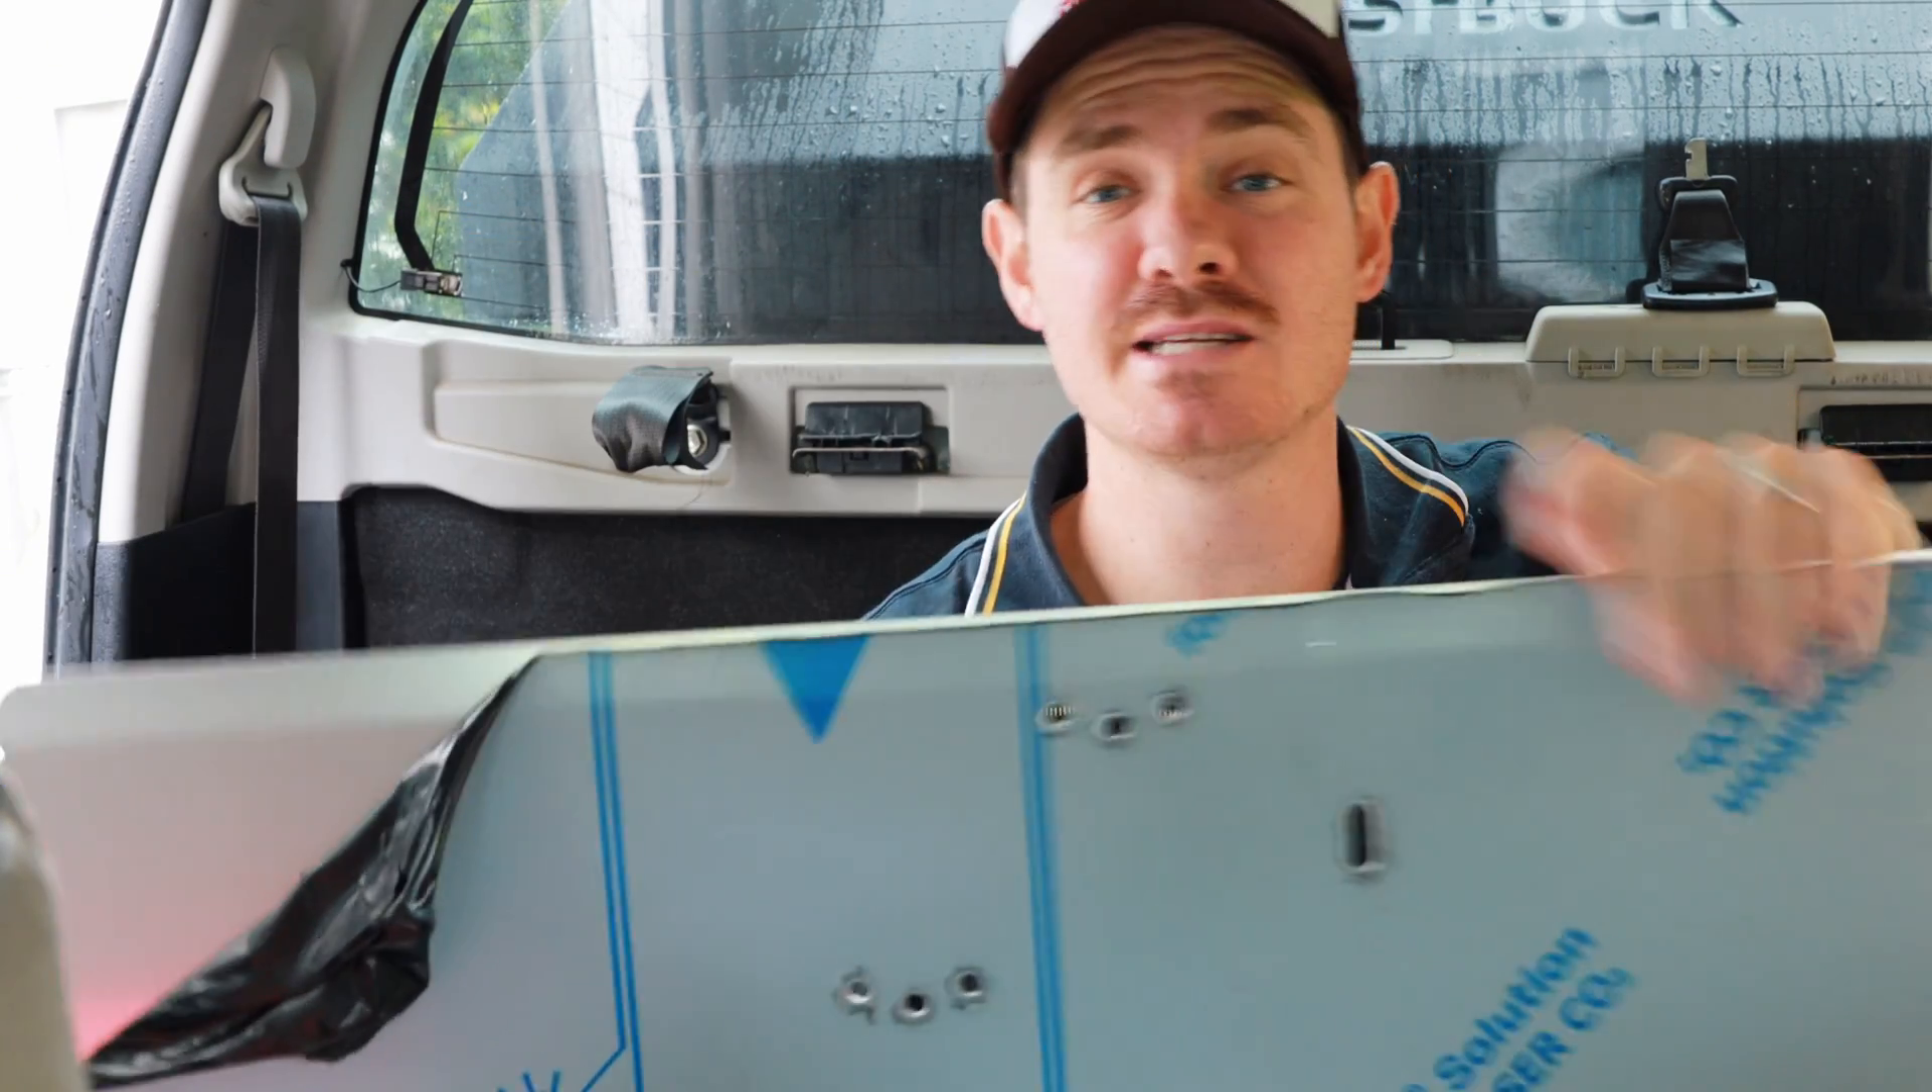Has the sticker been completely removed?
No.